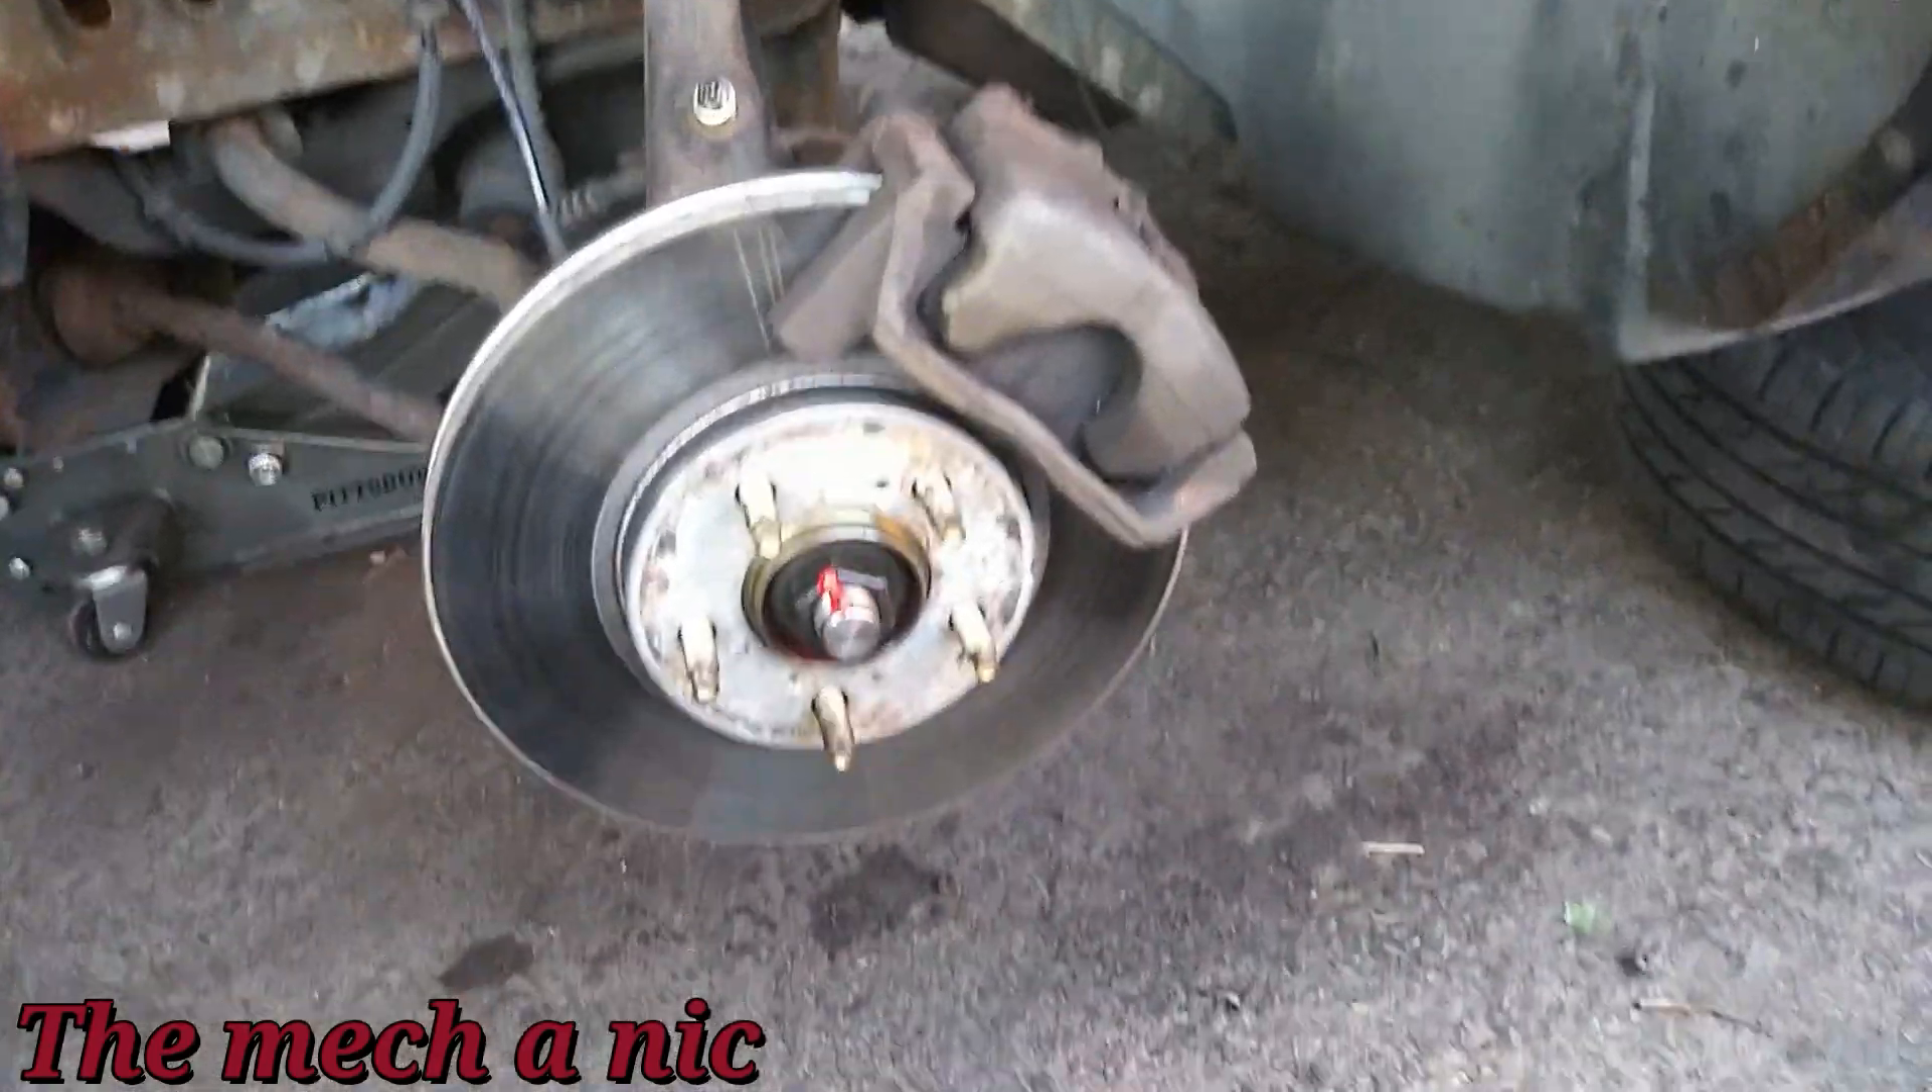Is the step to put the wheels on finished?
No.